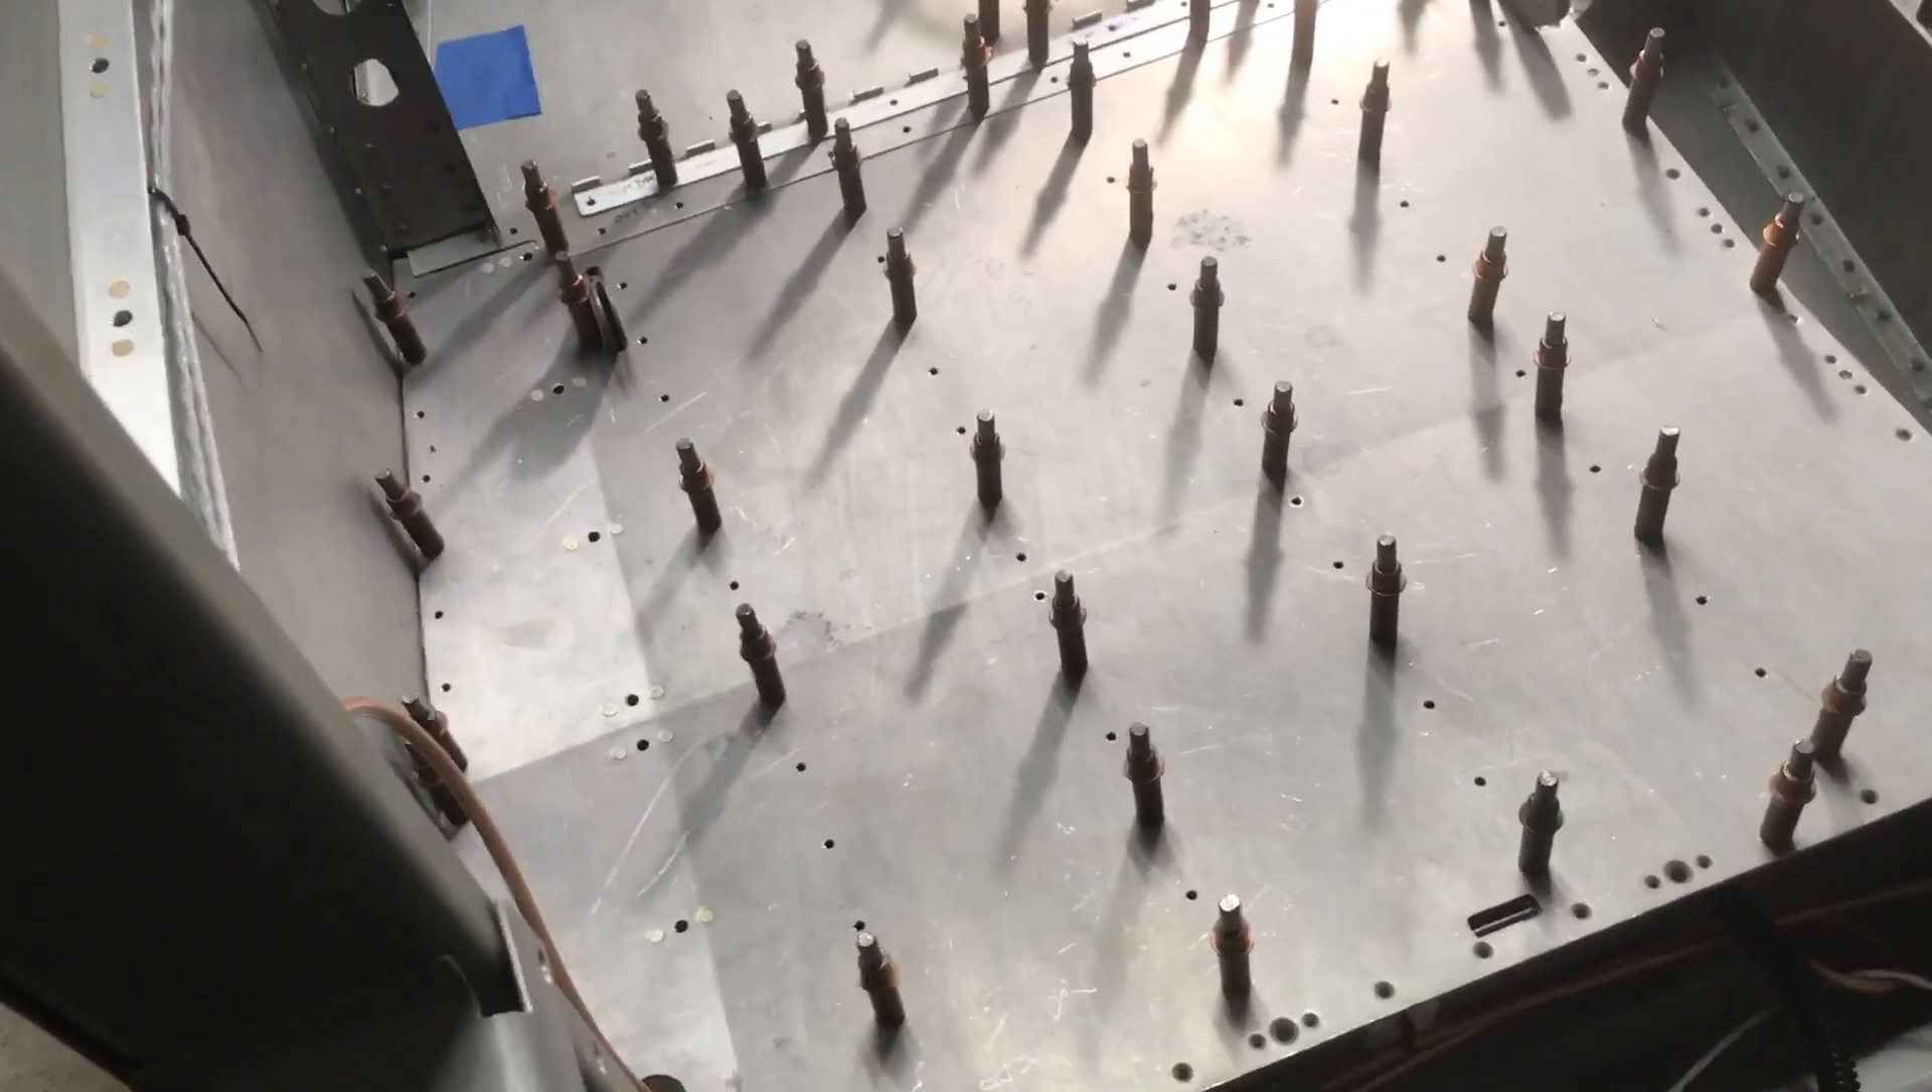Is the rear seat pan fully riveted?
No.